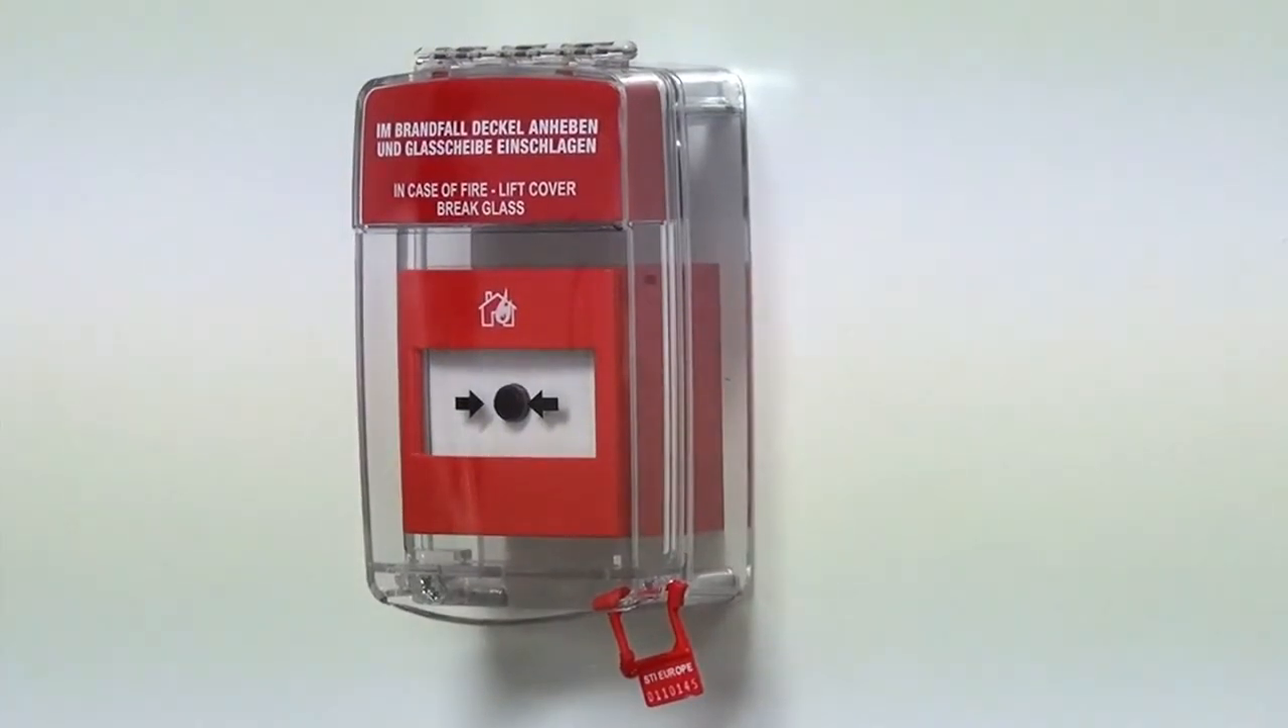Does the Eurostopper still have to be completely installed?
No.